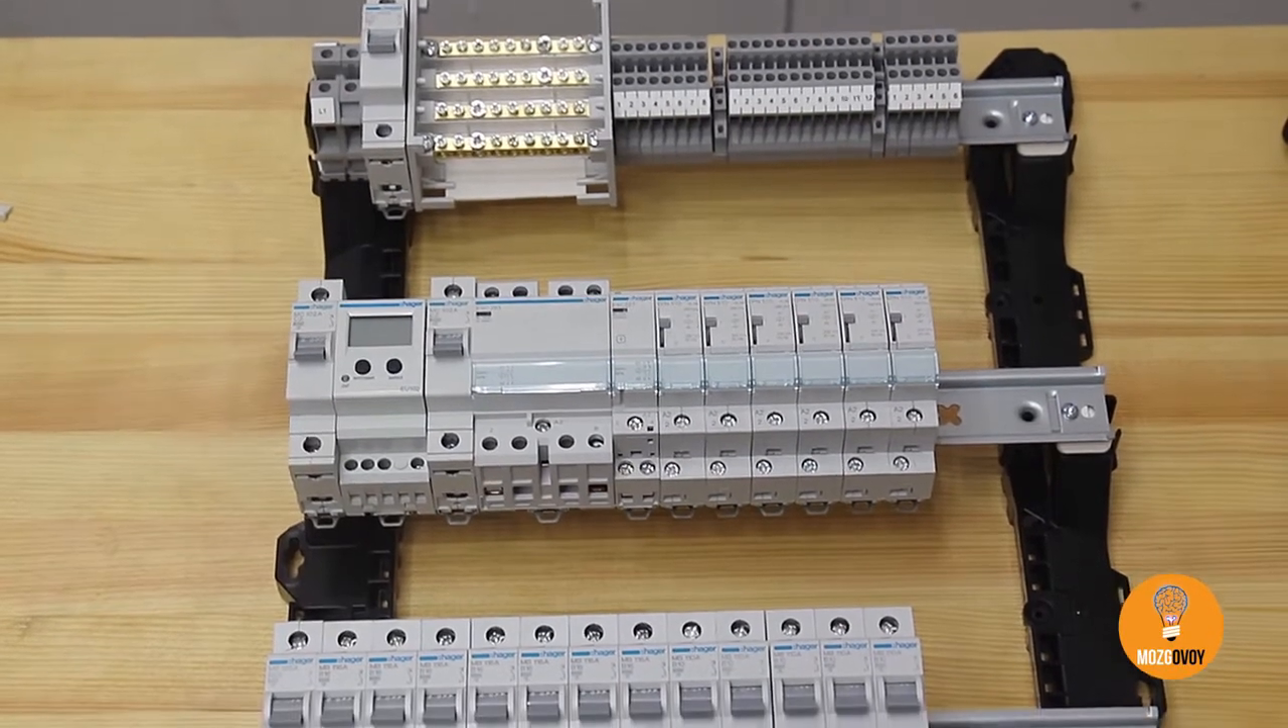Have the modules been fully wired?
No.